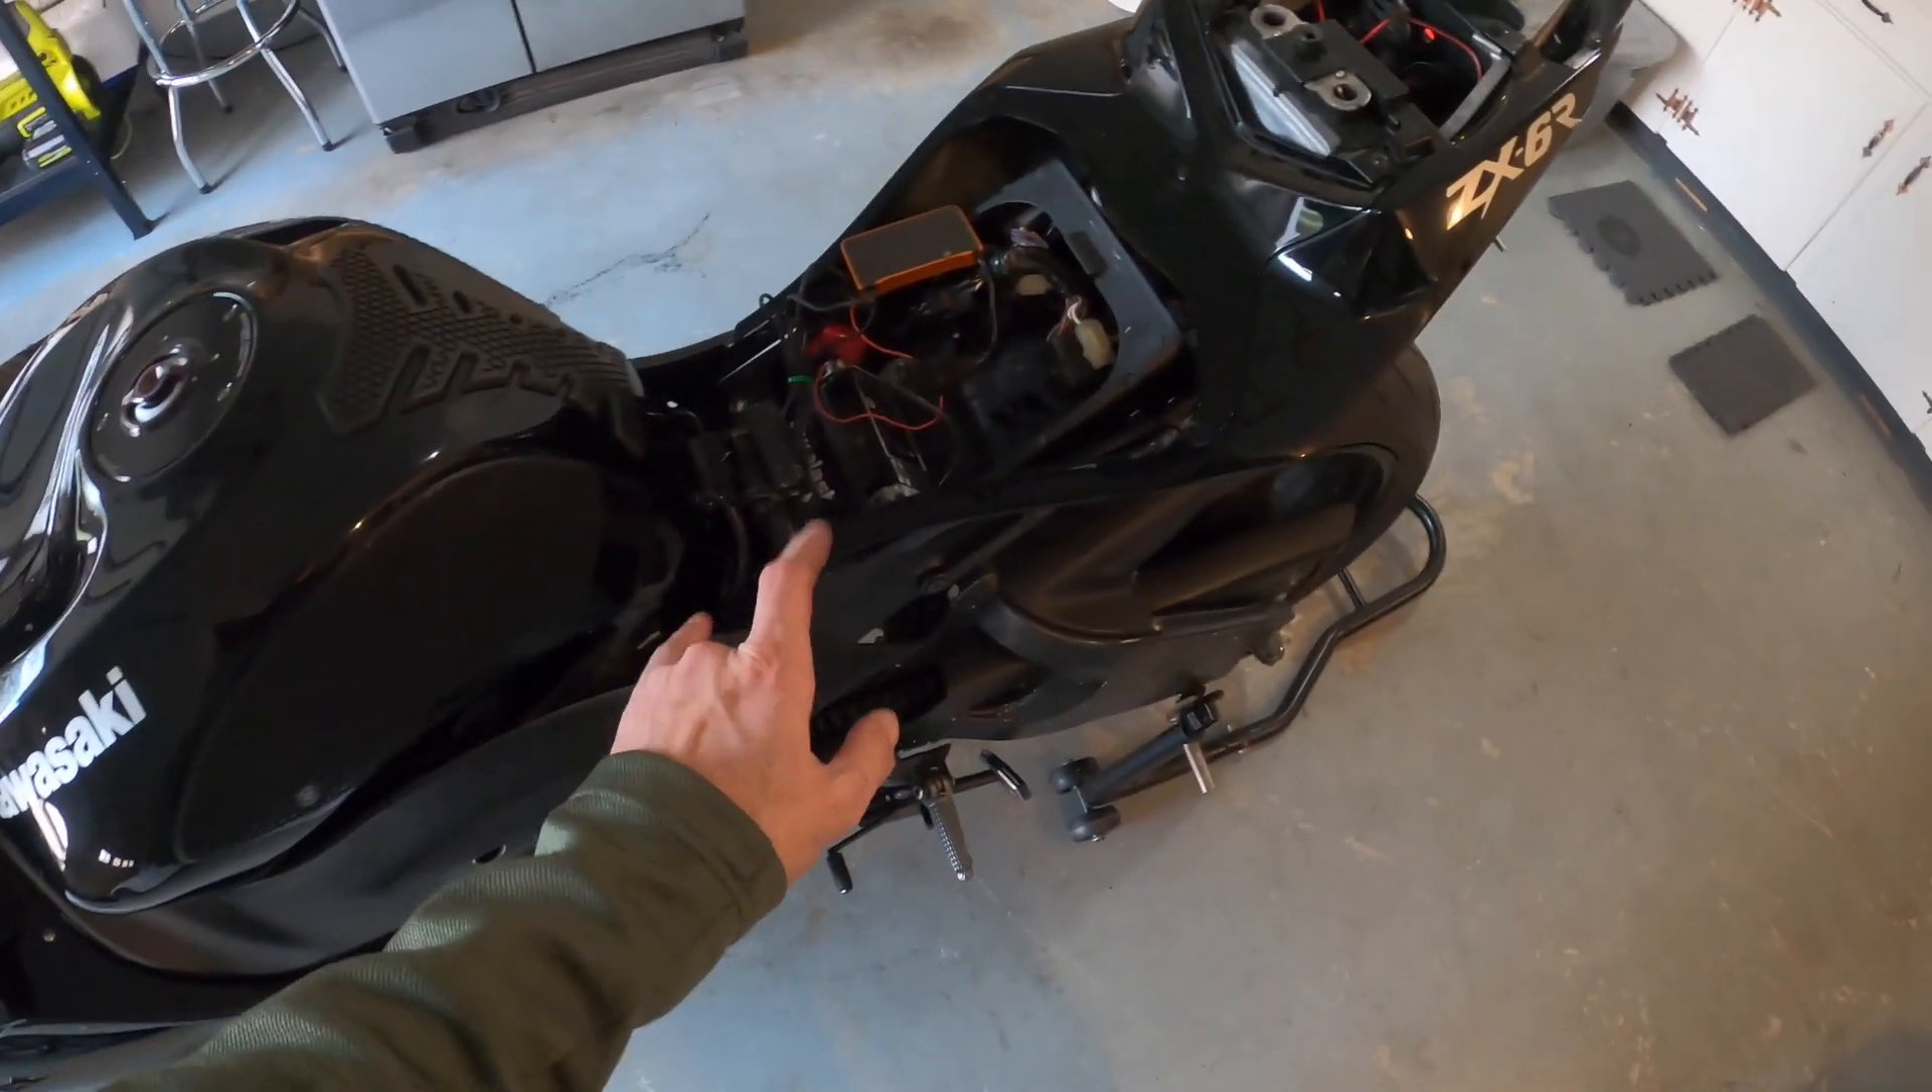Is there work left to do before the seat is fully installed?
Yes.